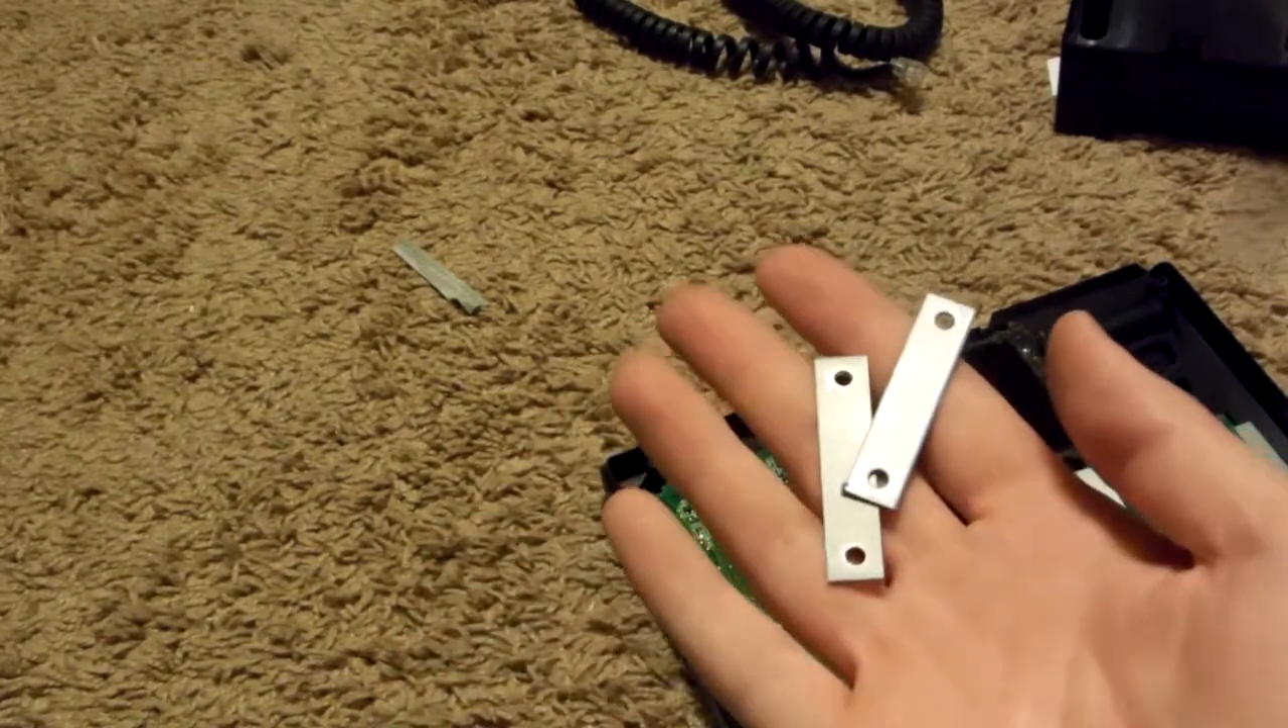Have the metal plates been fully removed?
Yes.